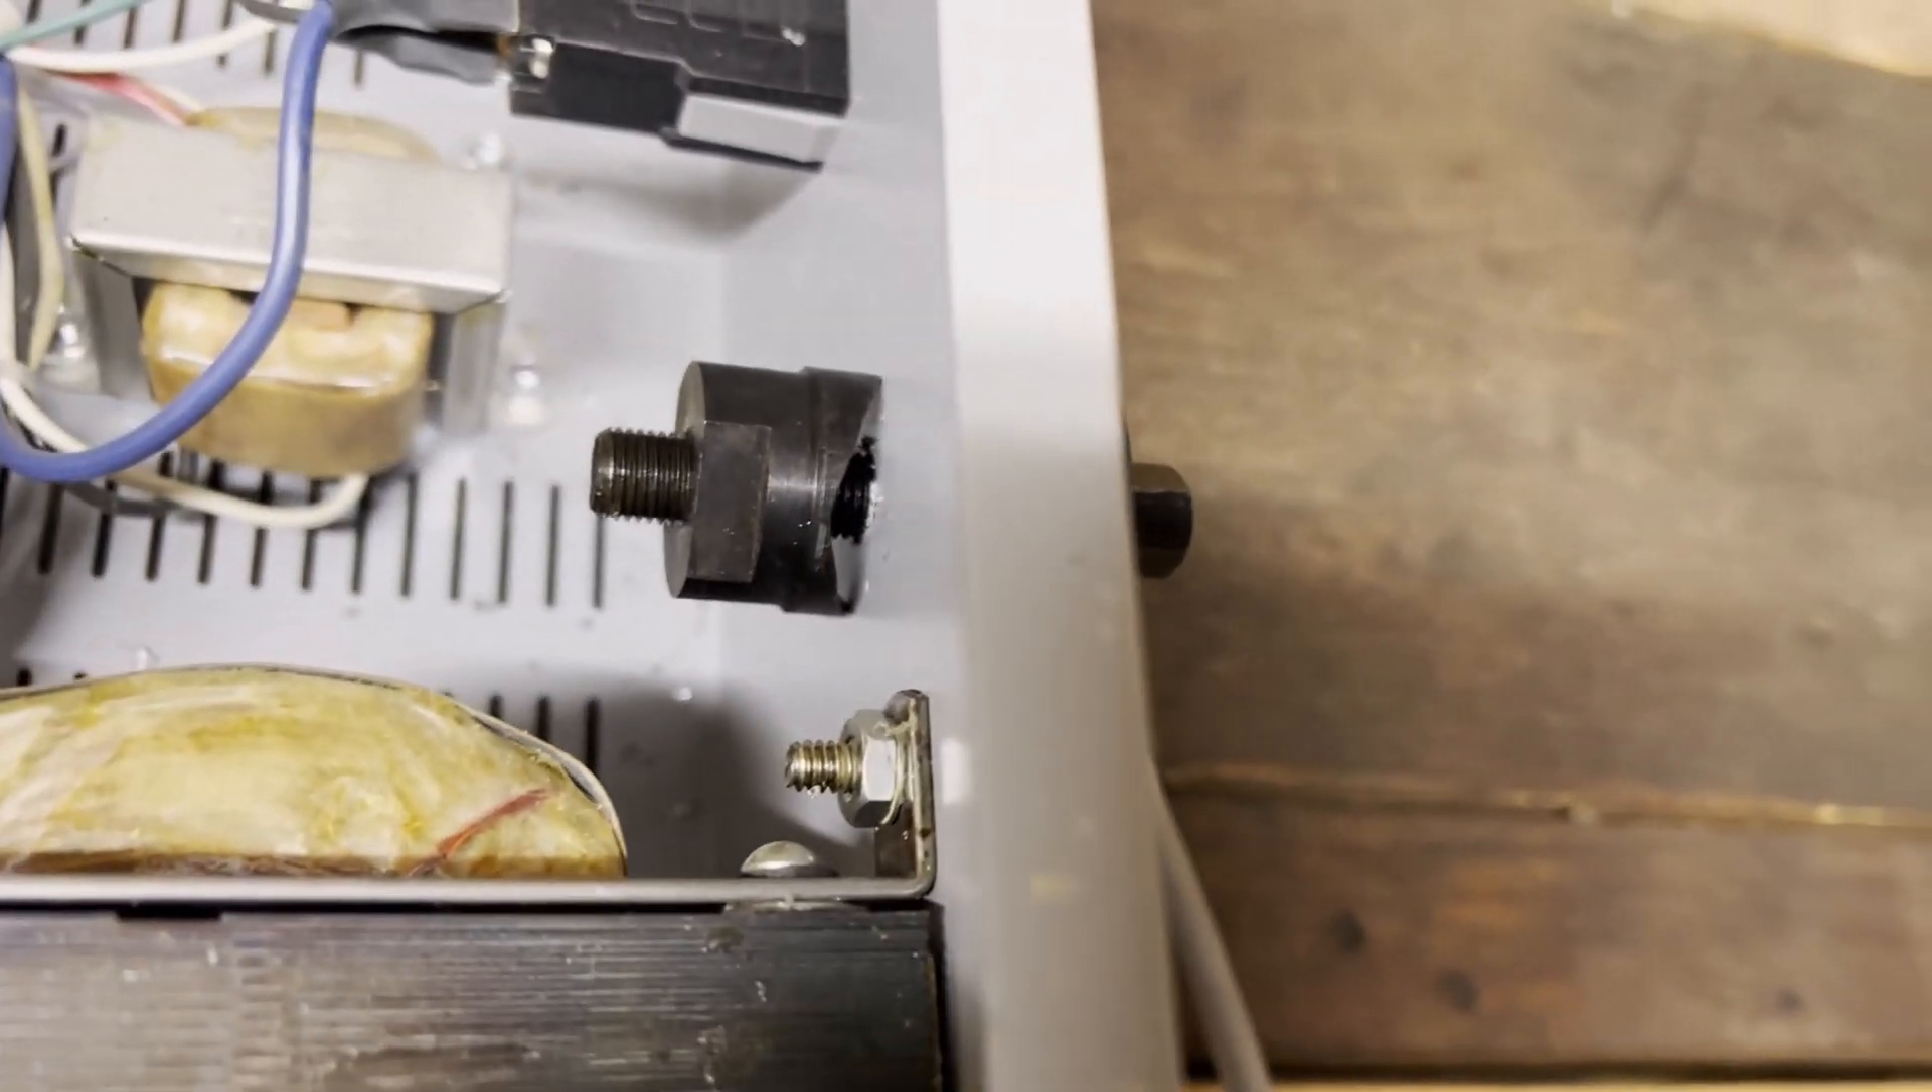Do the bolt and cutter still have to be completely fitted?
No.